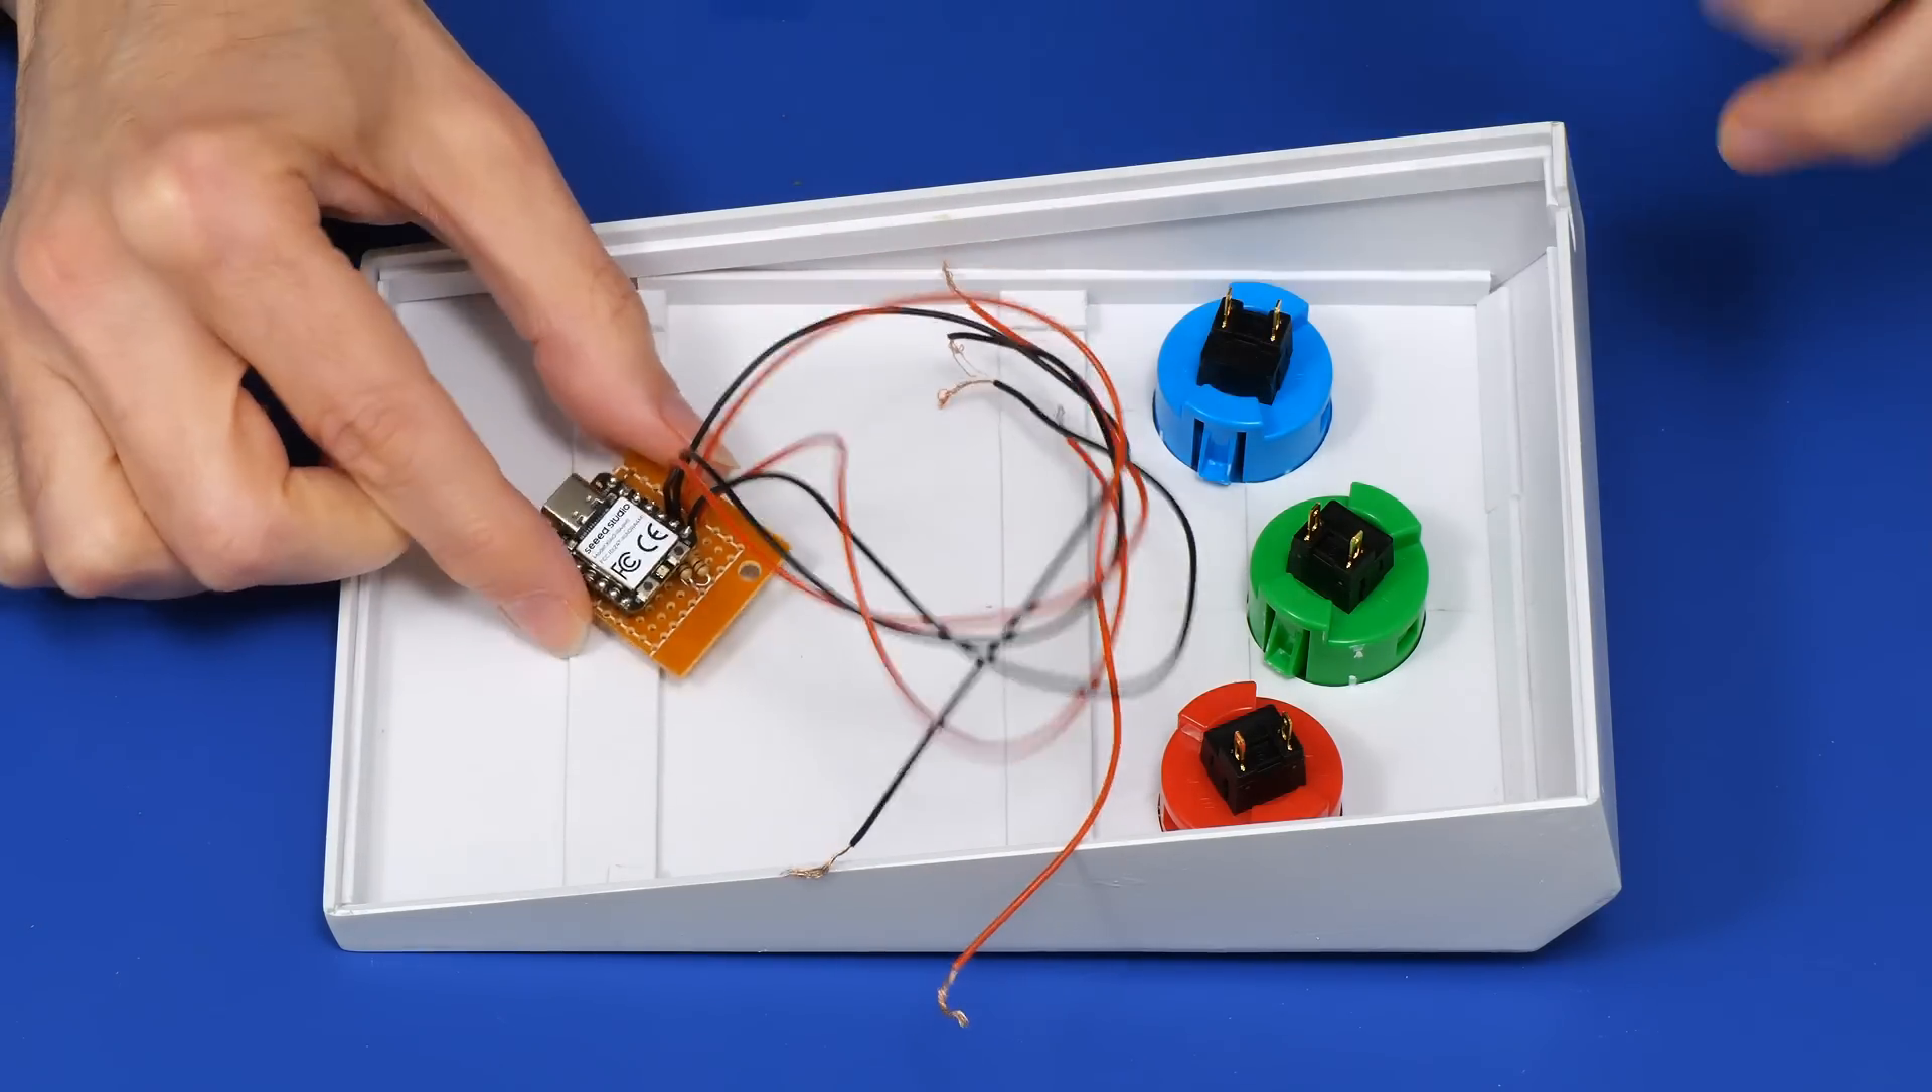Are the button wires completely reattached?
No.